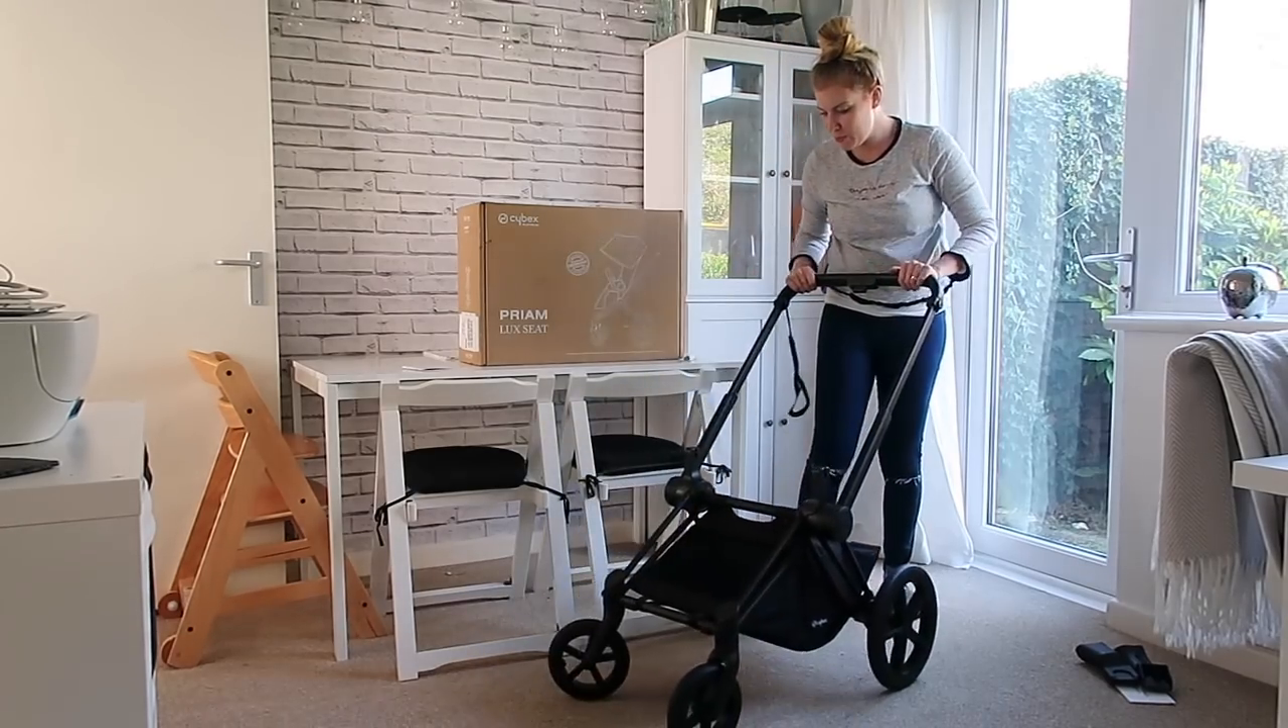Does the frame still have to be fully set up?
No.